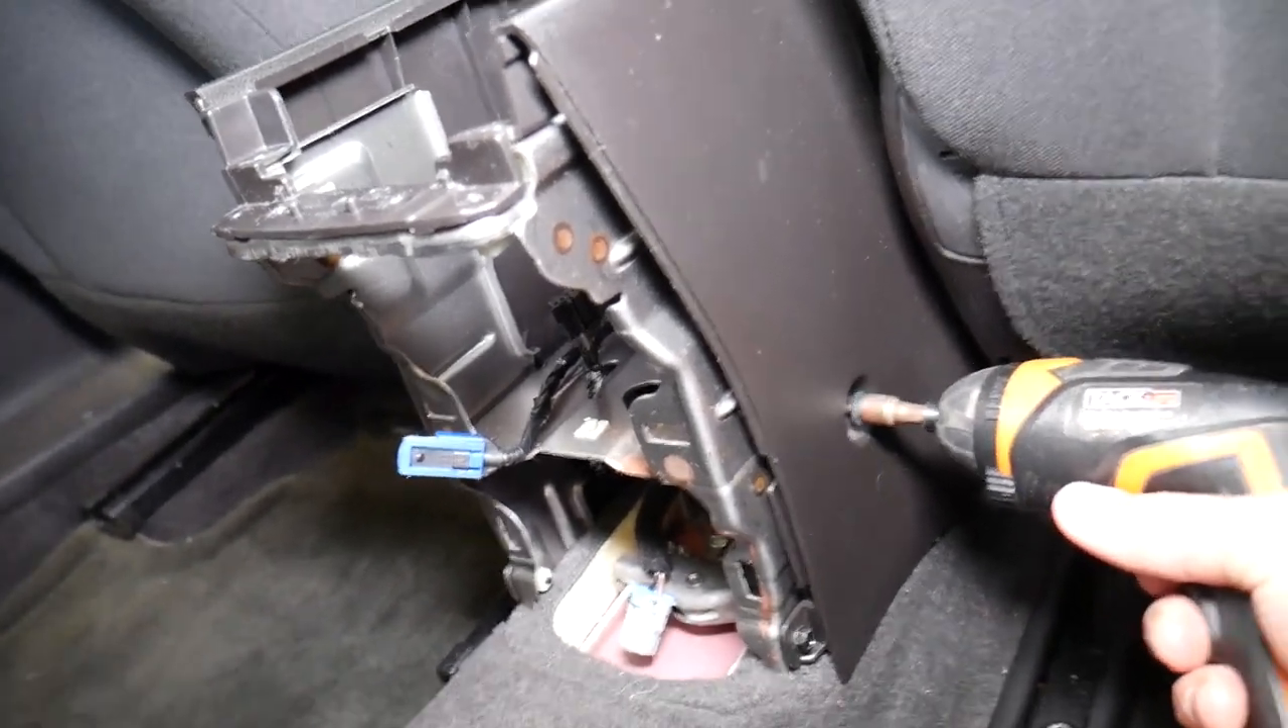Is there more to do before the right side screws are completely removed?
Yes.